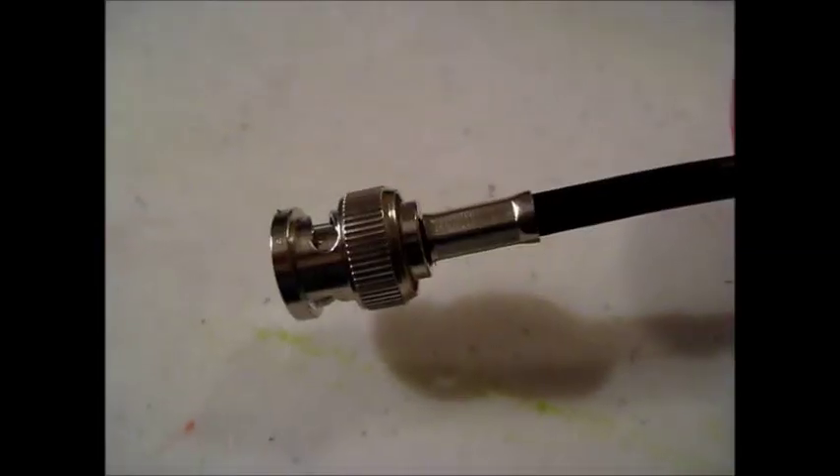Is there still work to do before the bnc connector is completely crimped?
No.